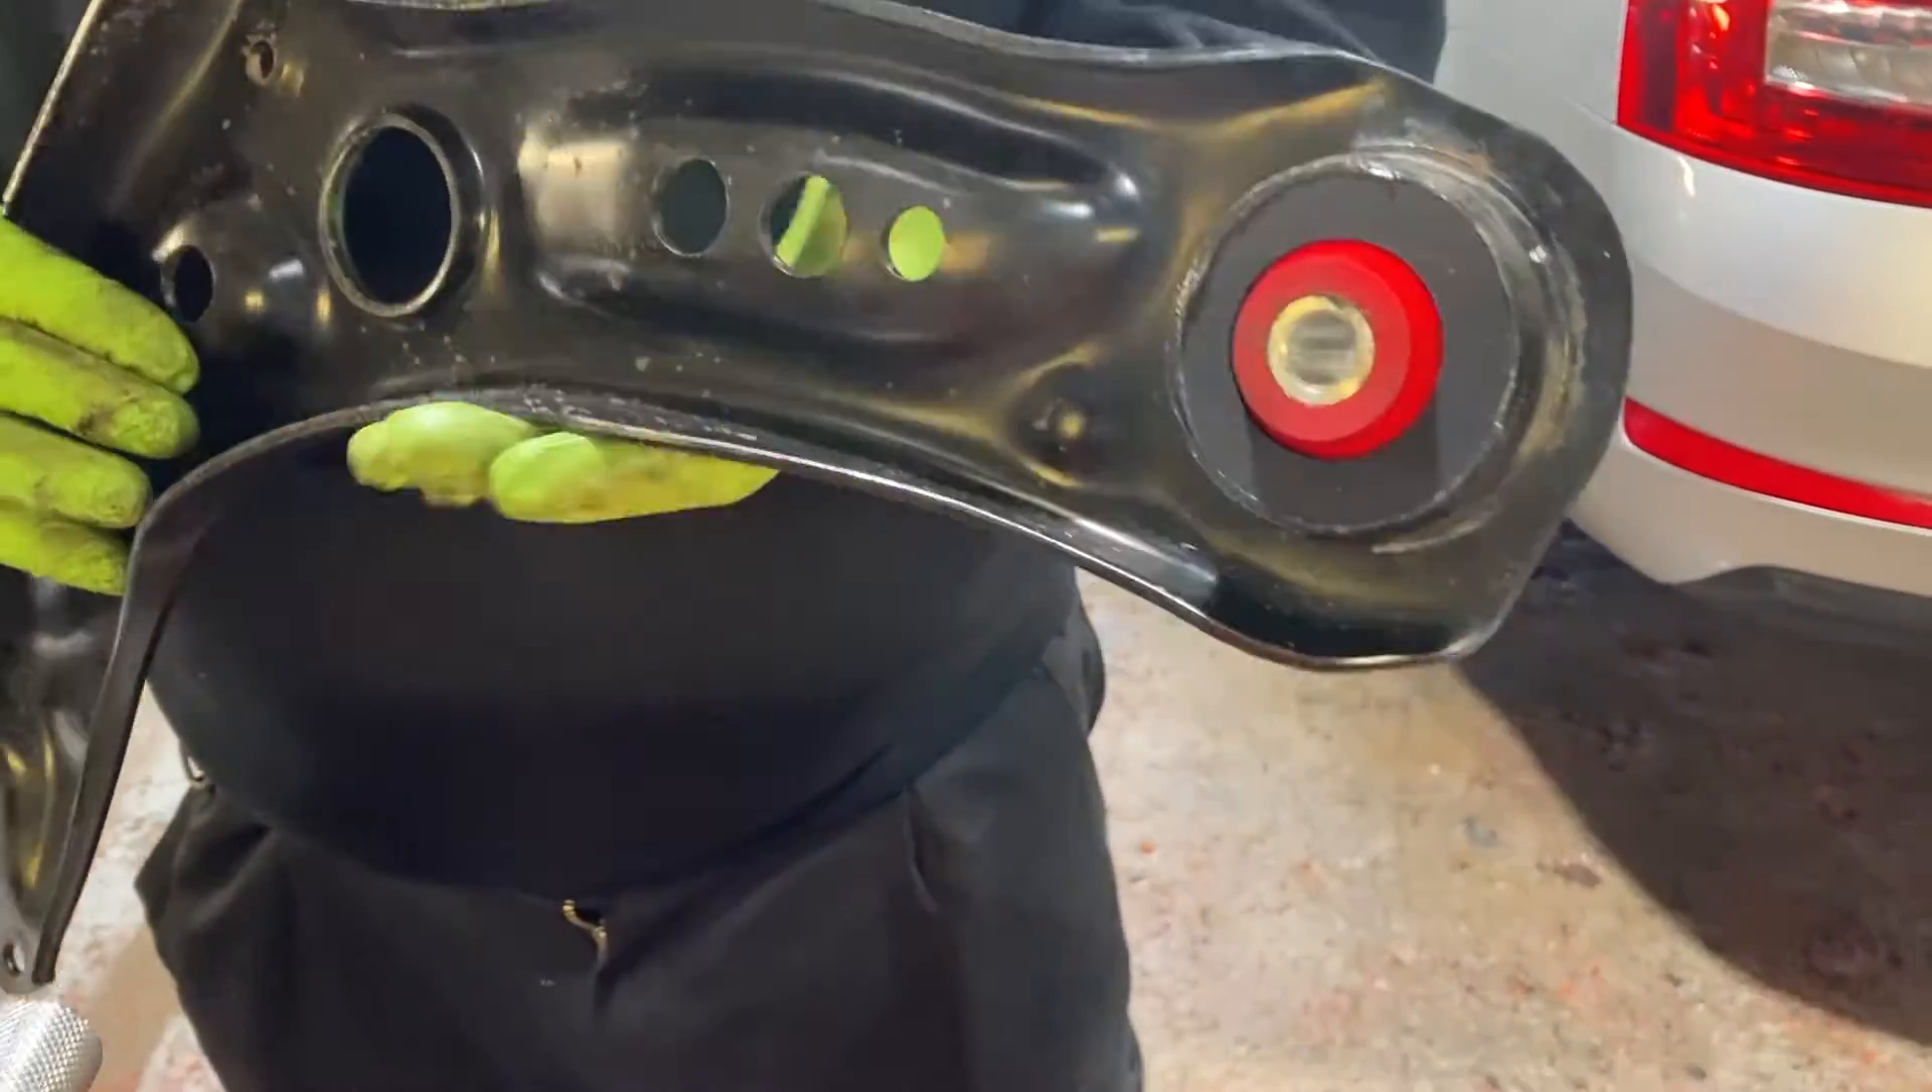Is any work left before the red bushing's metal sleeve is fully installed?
No.